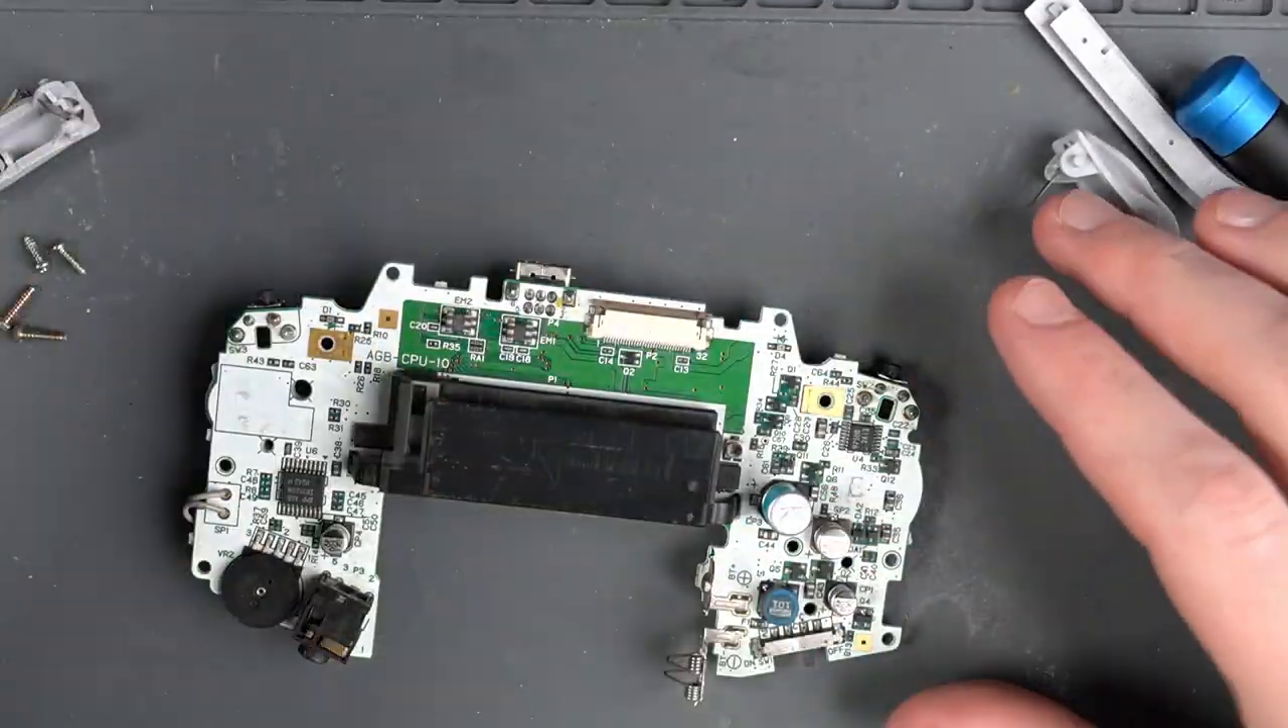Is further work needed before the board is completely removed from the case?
No.